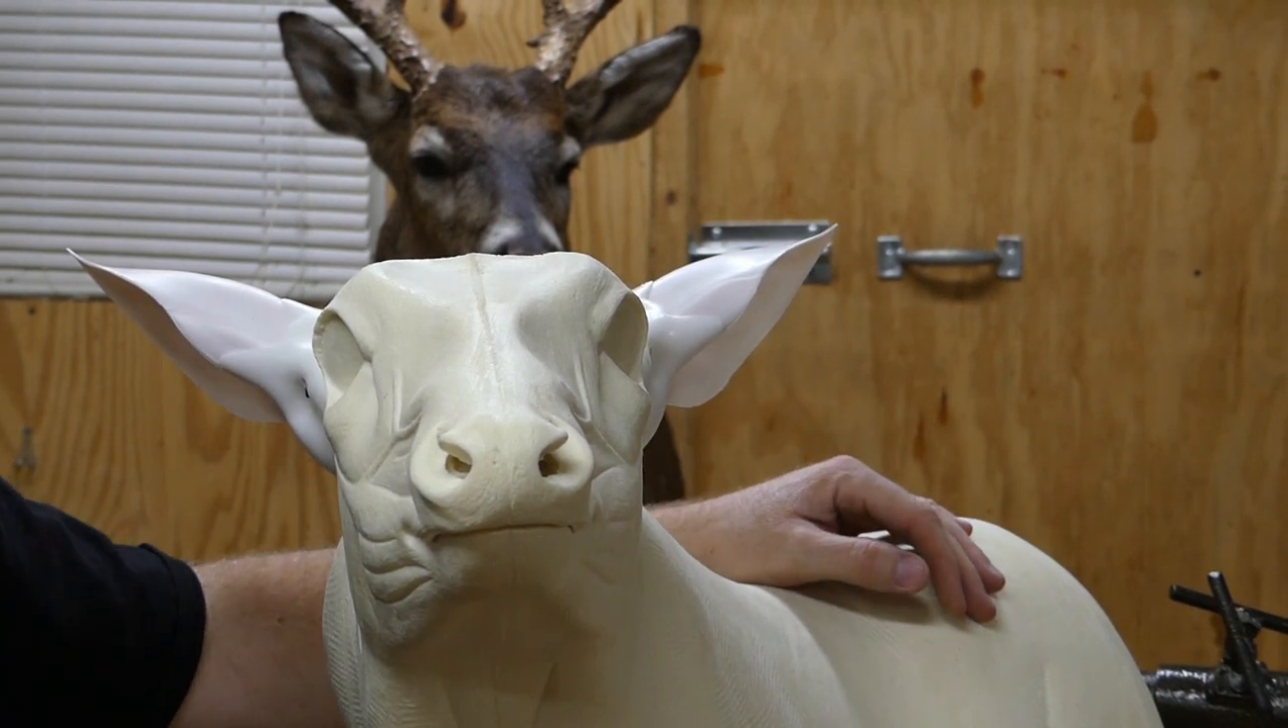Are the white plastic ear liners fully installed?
Yes.